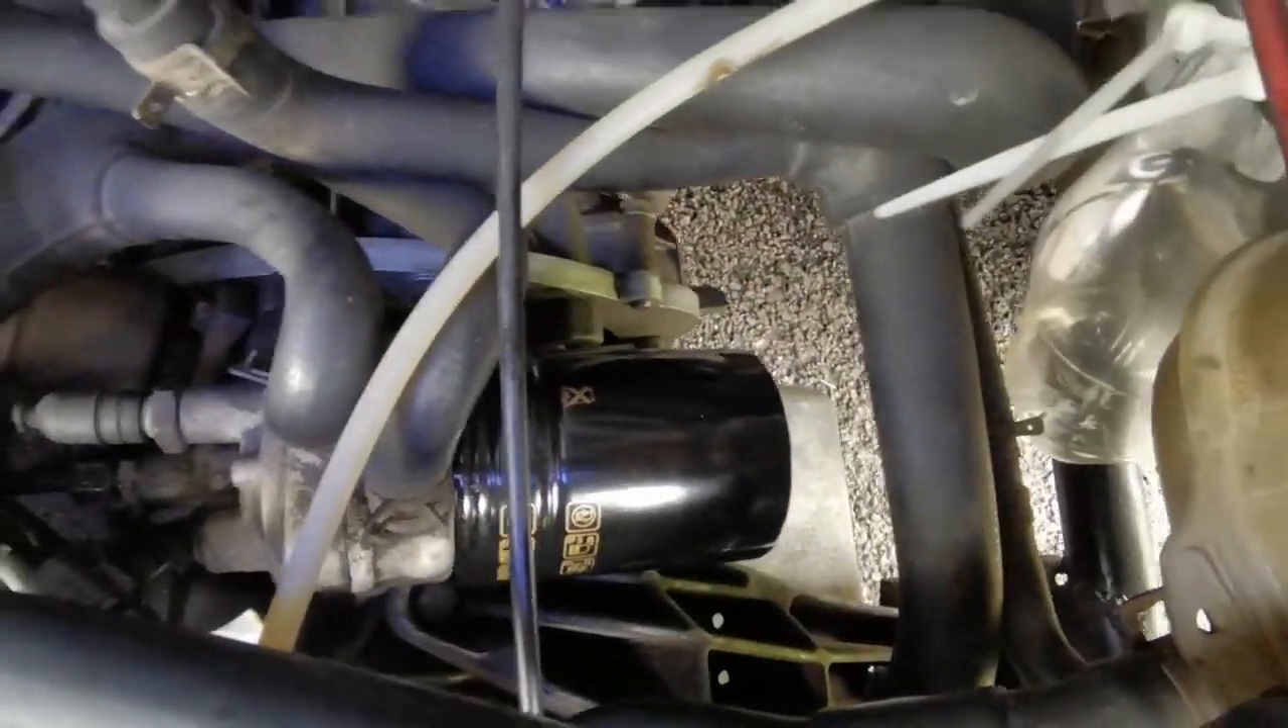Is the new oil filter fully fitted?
Yes.